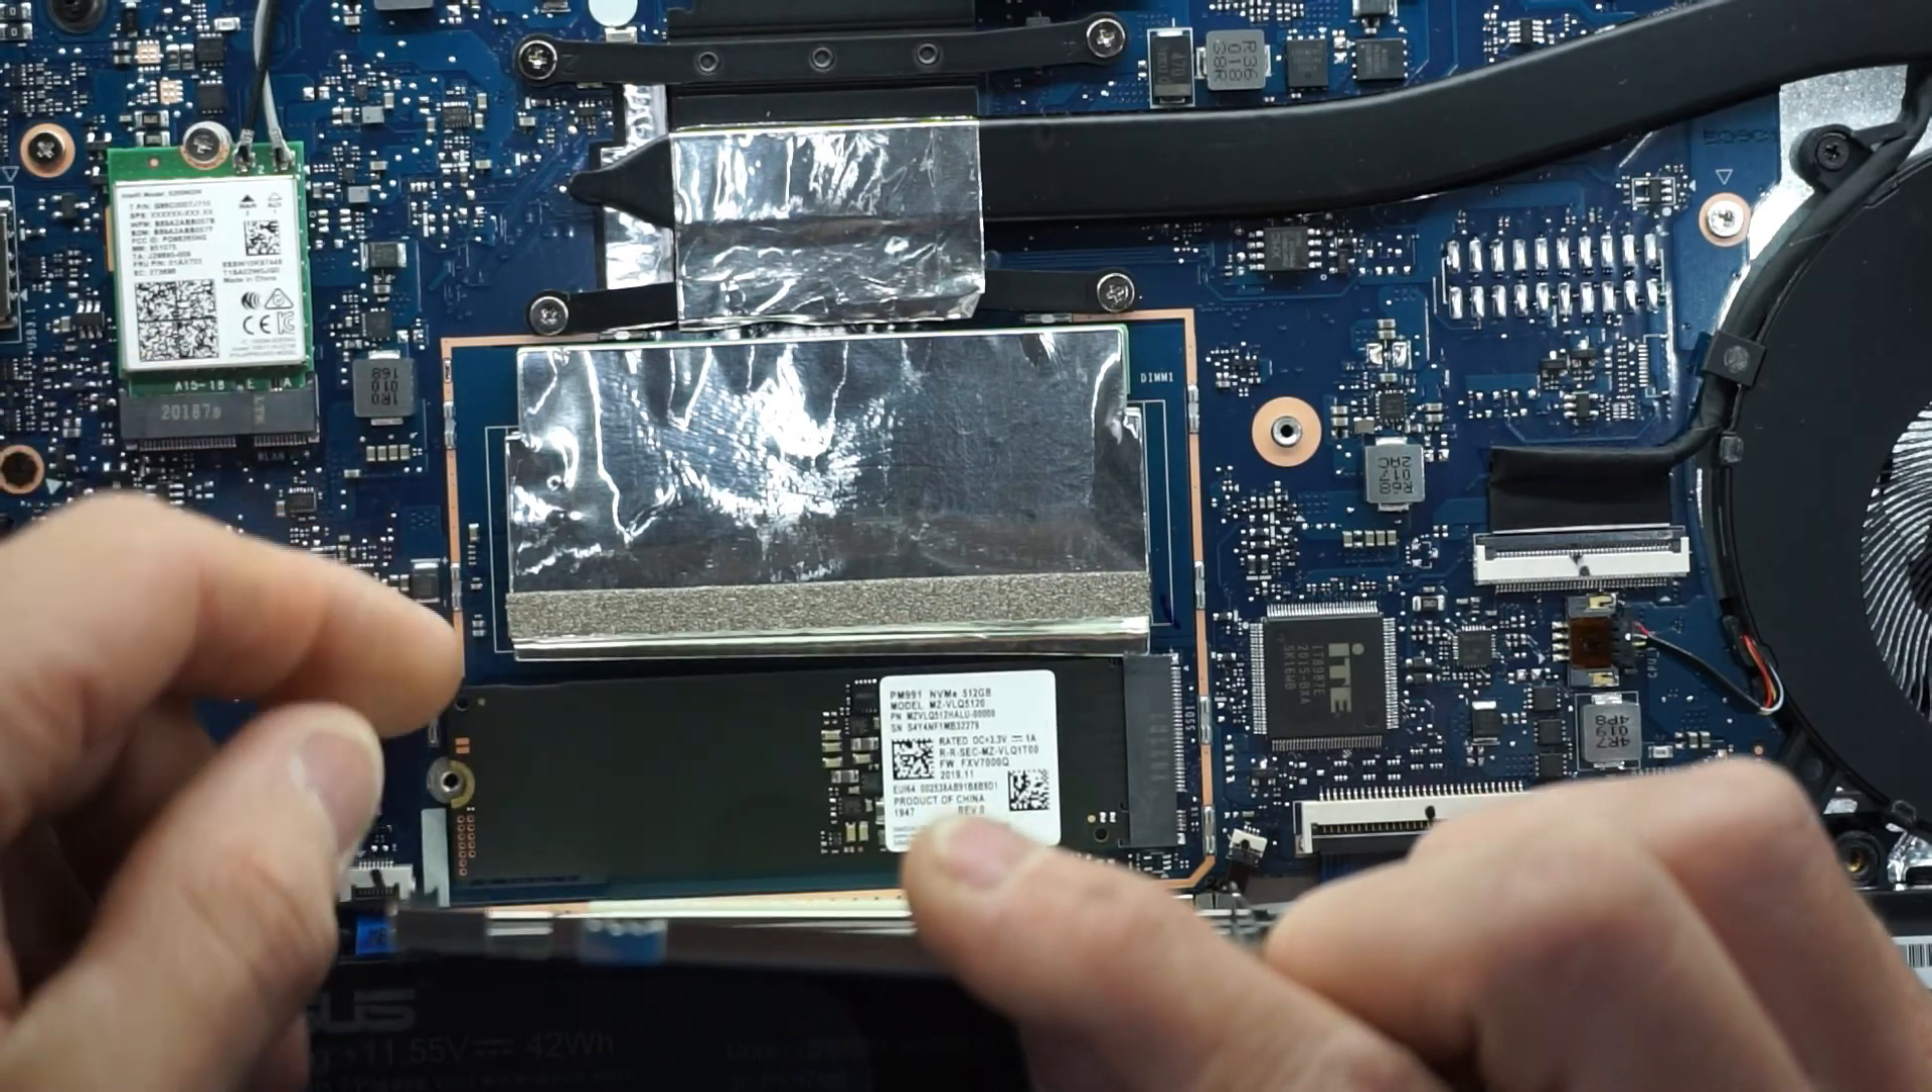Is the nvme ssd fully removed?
No.